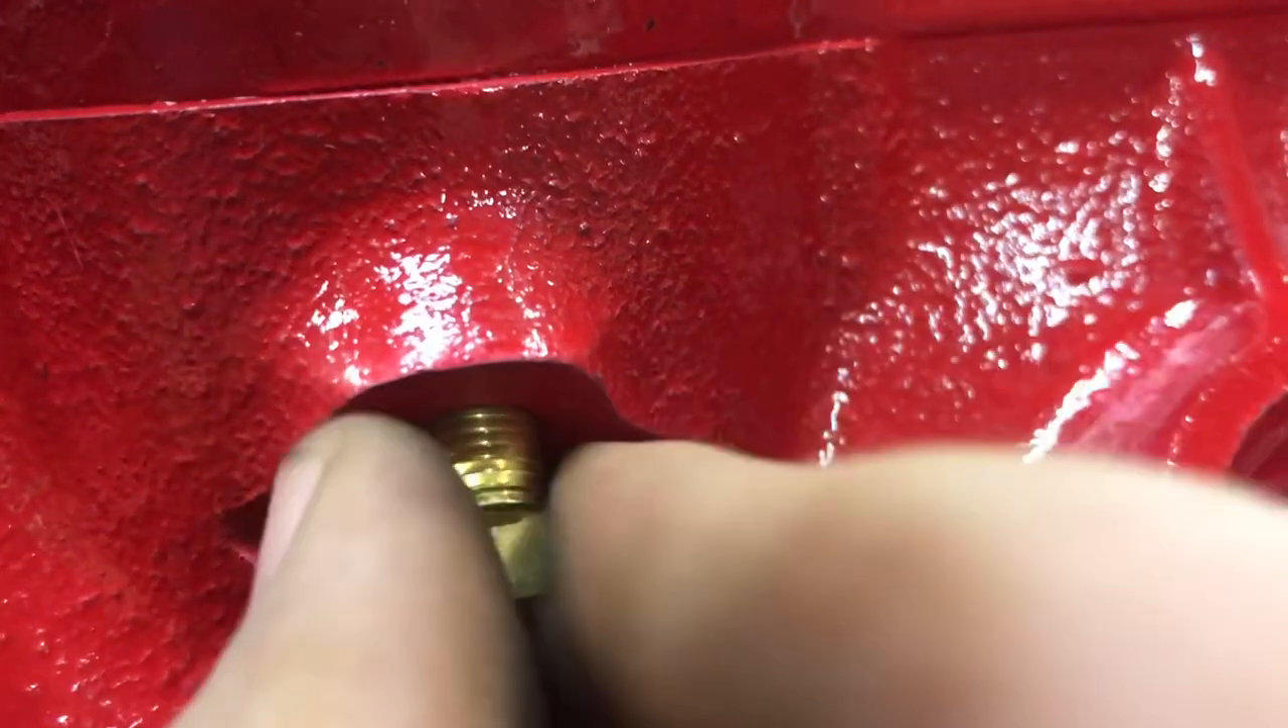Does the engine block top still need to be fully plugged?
Yes.